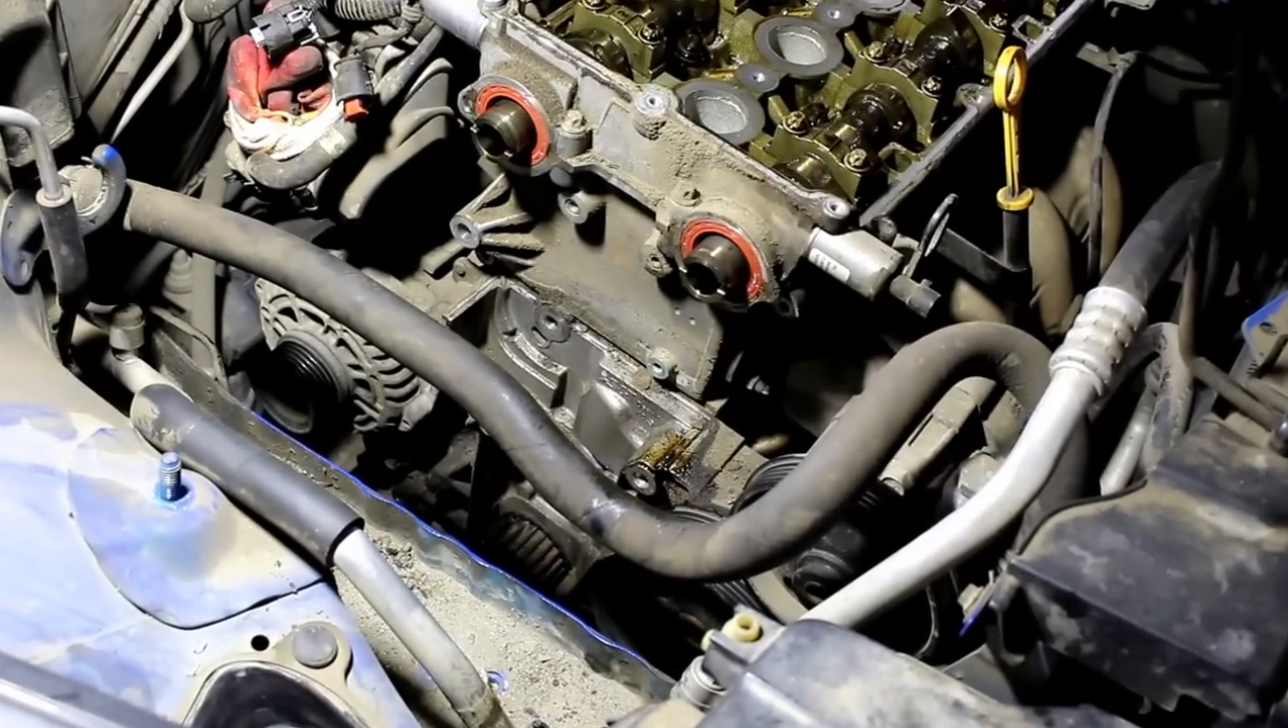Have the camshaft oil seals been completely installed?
Yes.